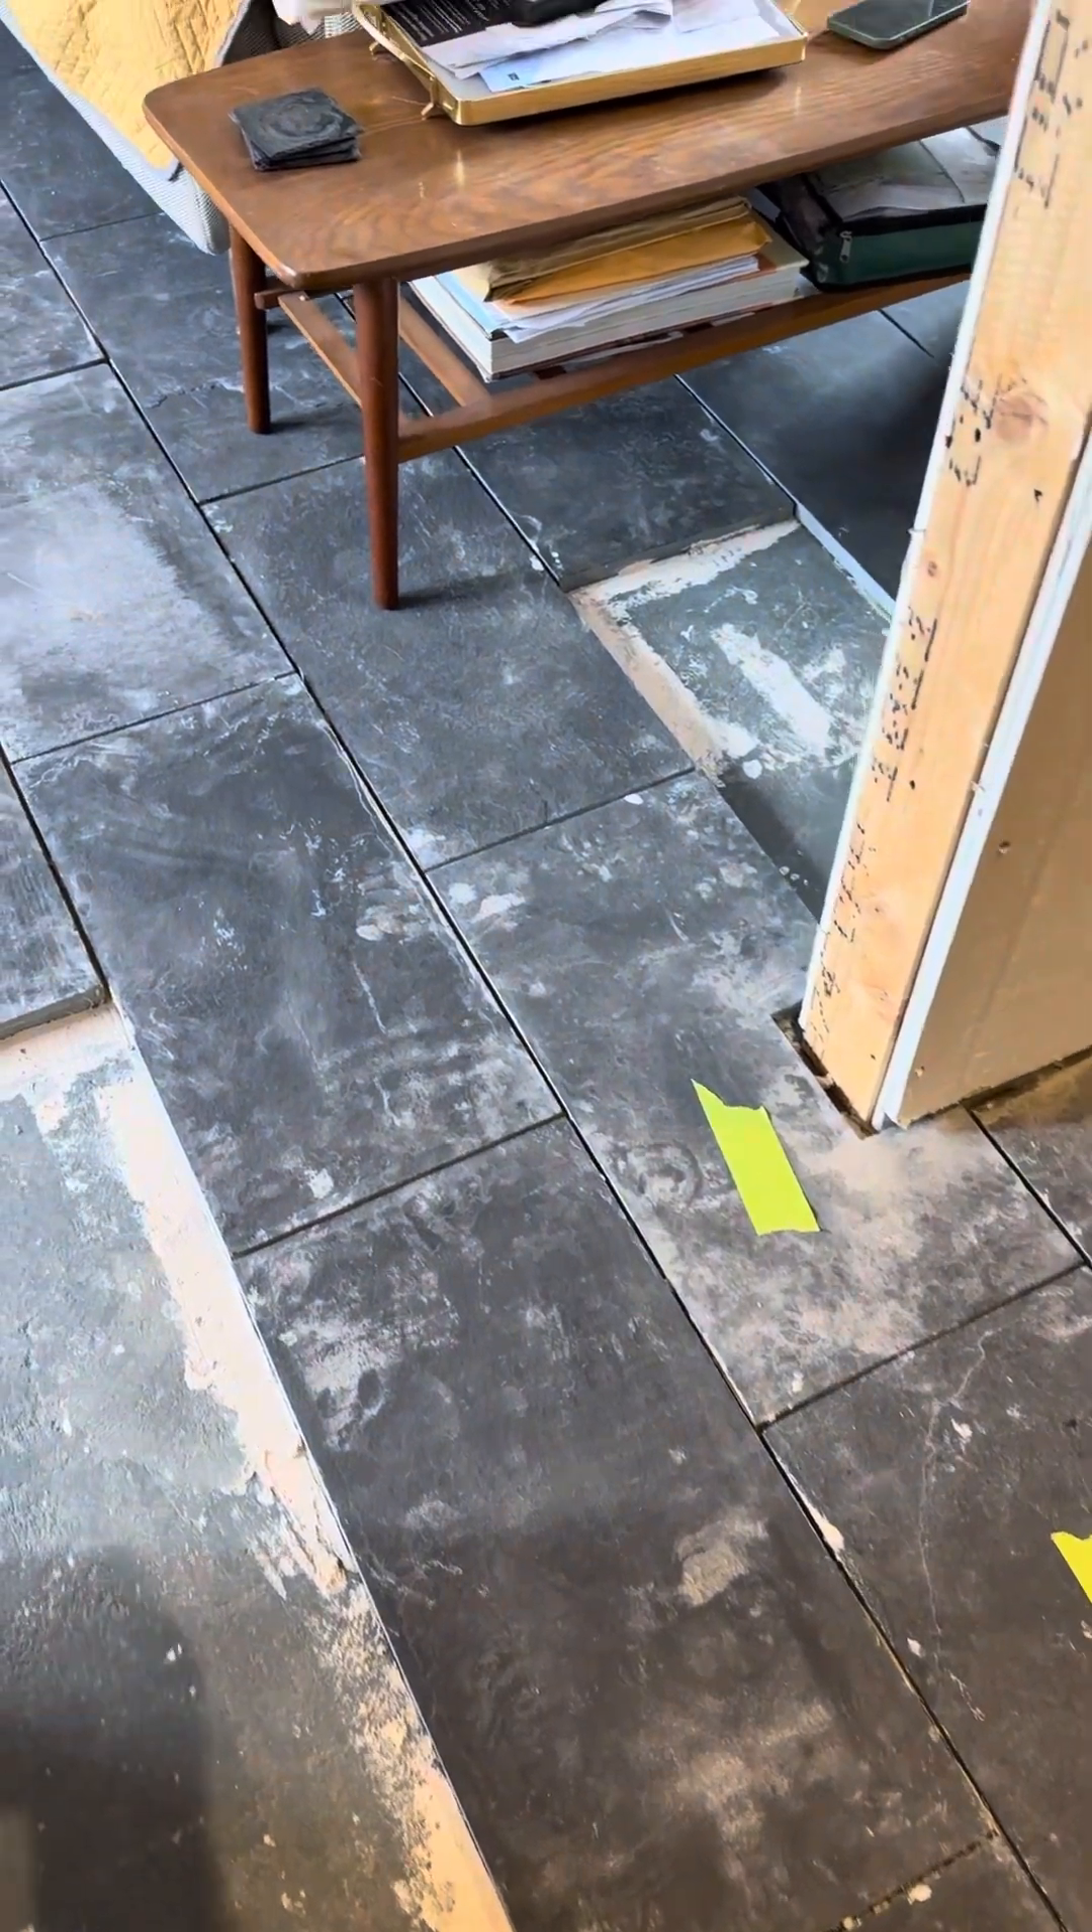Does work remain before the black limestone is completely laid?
Yes.